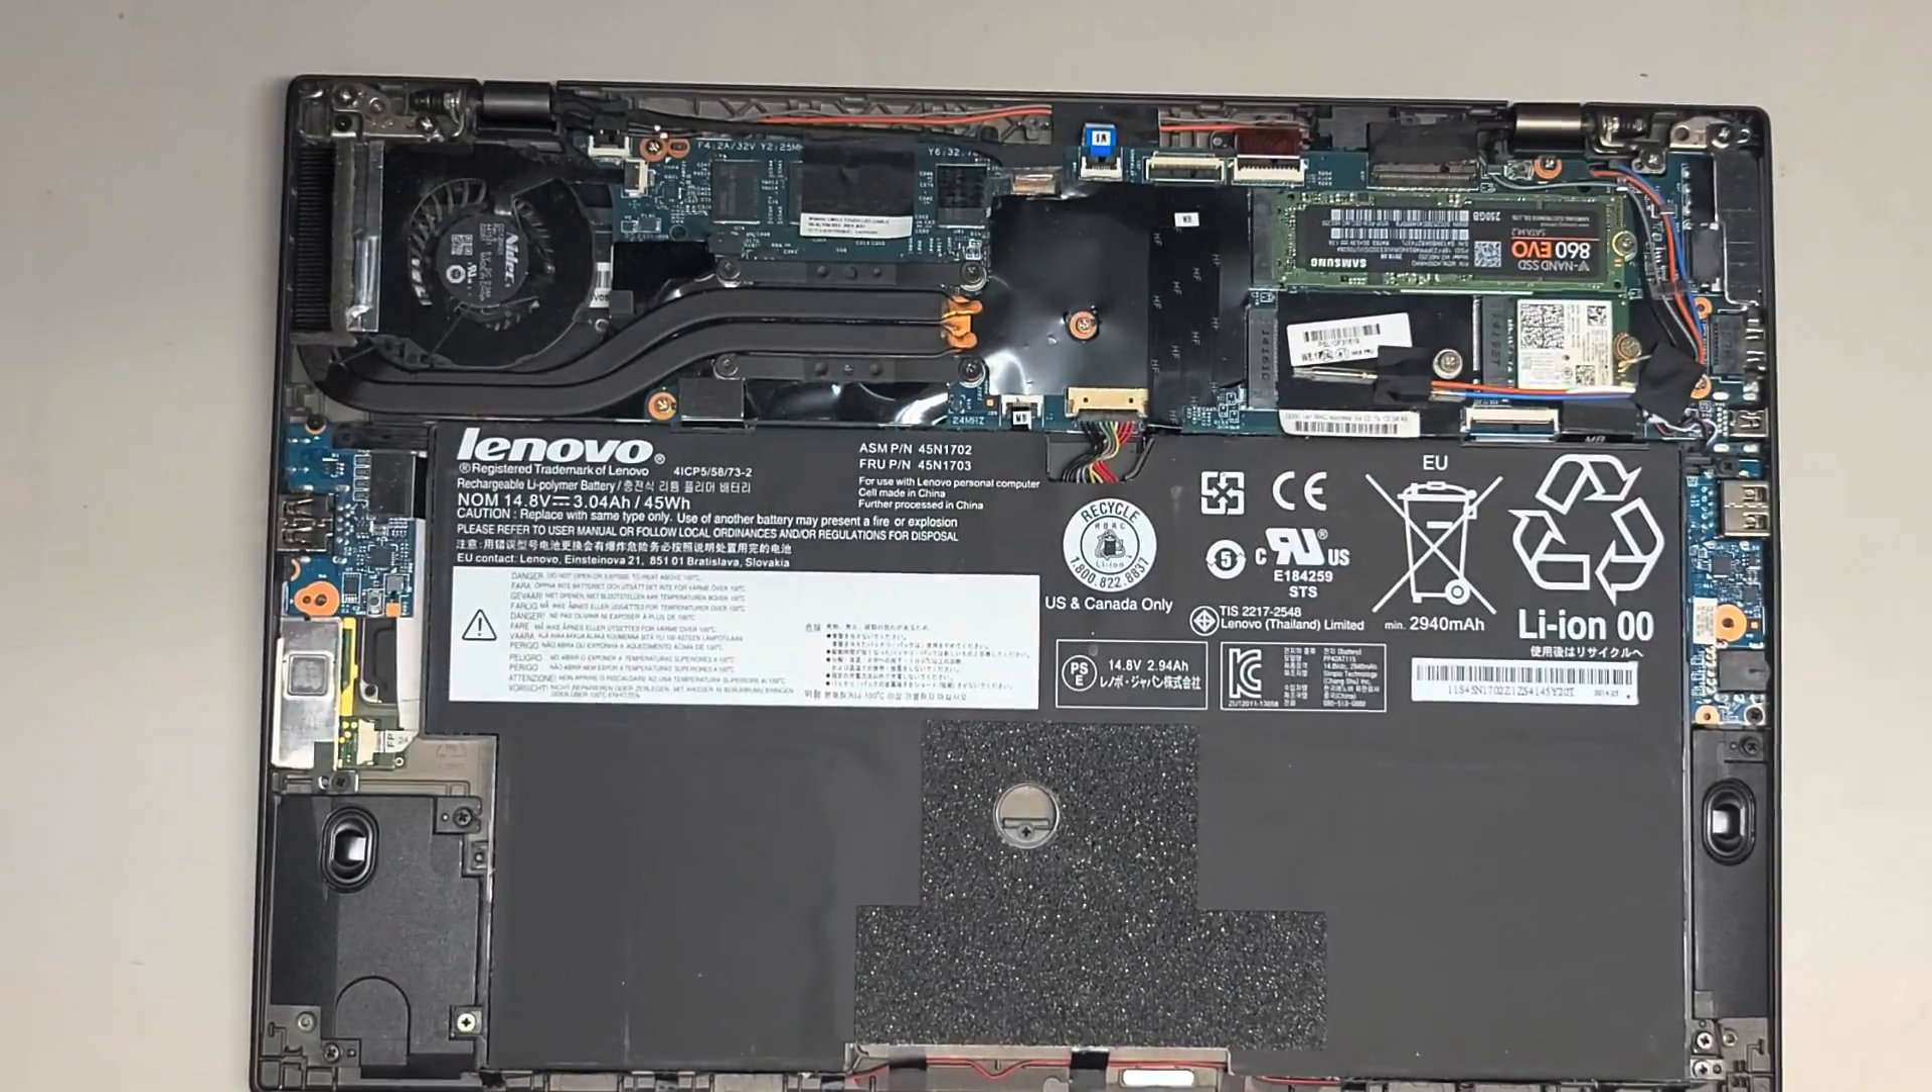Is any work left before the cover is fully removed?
No.